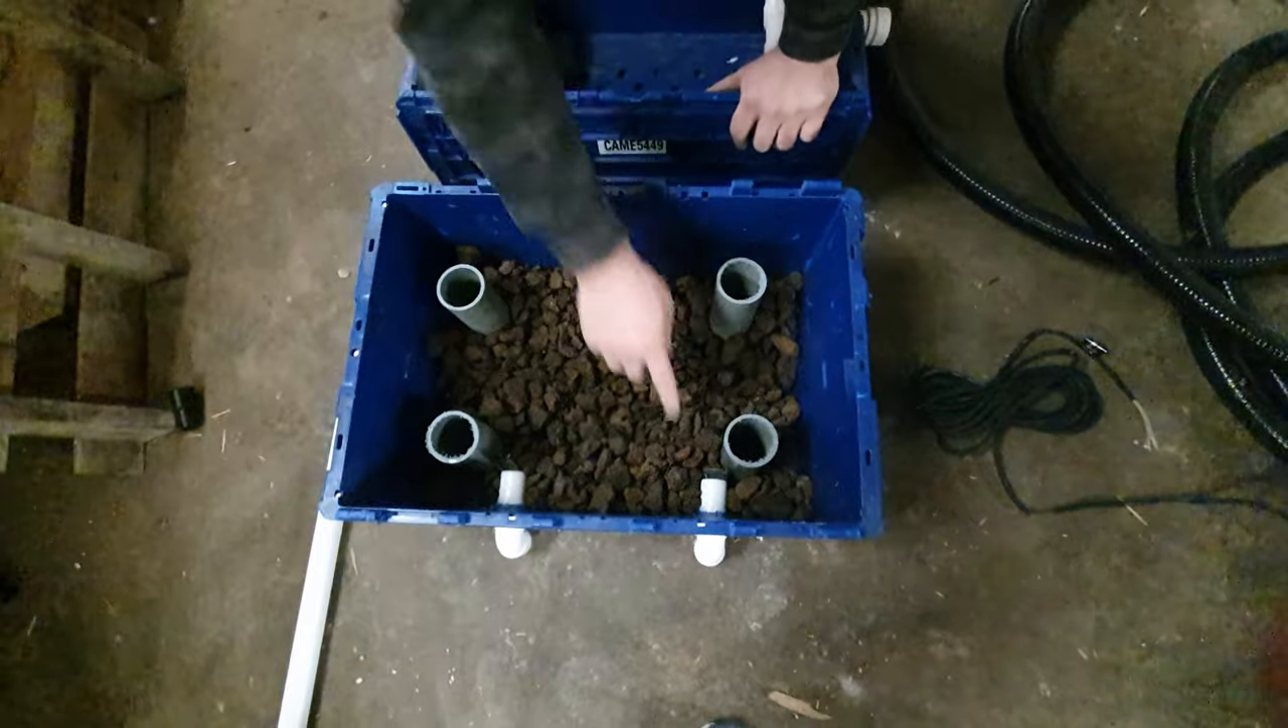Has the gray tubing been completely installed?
Yes.